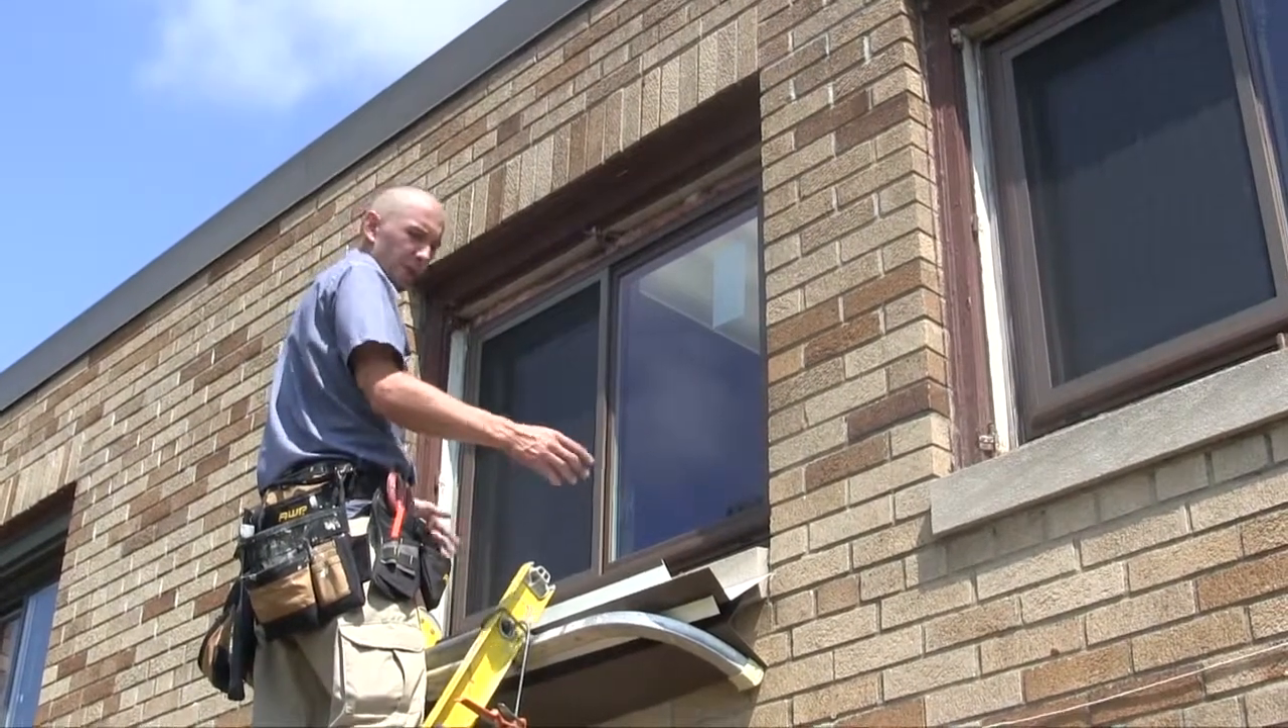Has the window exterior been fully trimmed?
No.